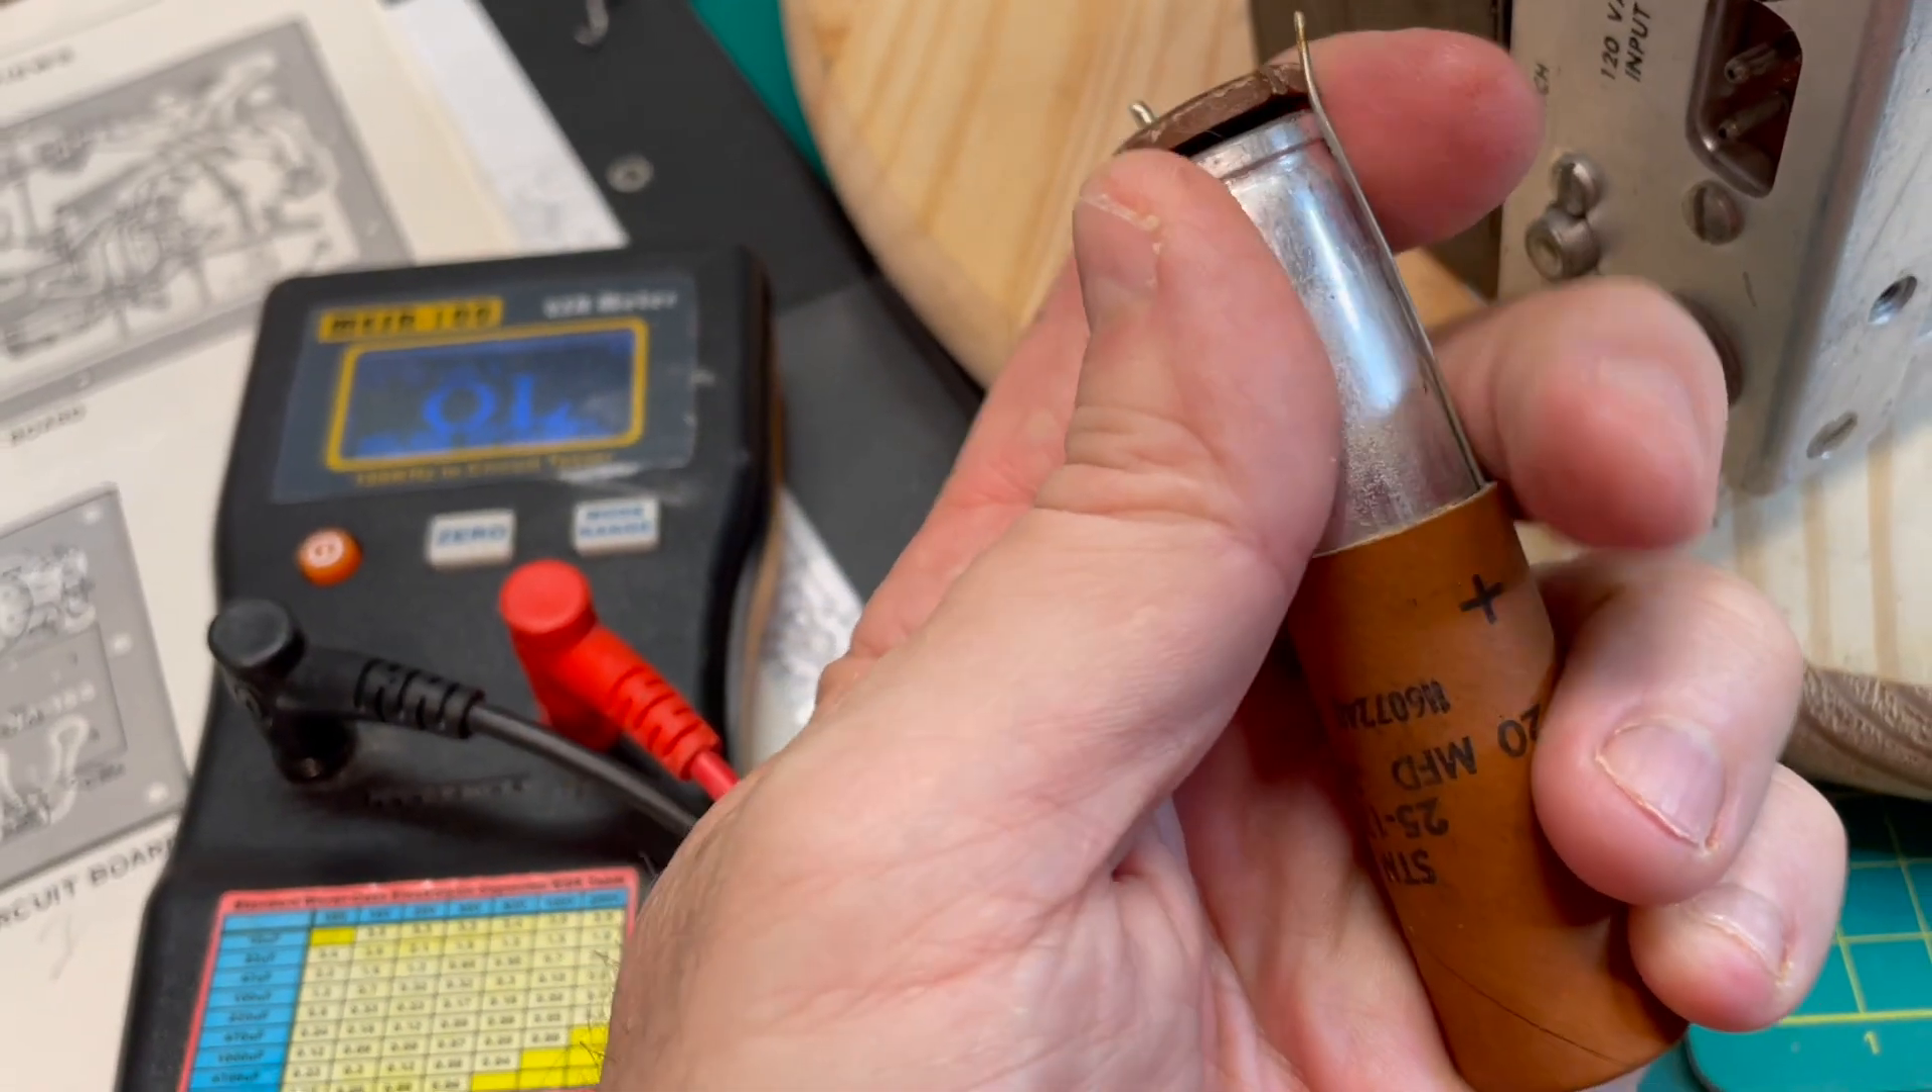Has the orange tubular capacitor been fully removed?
Yes.